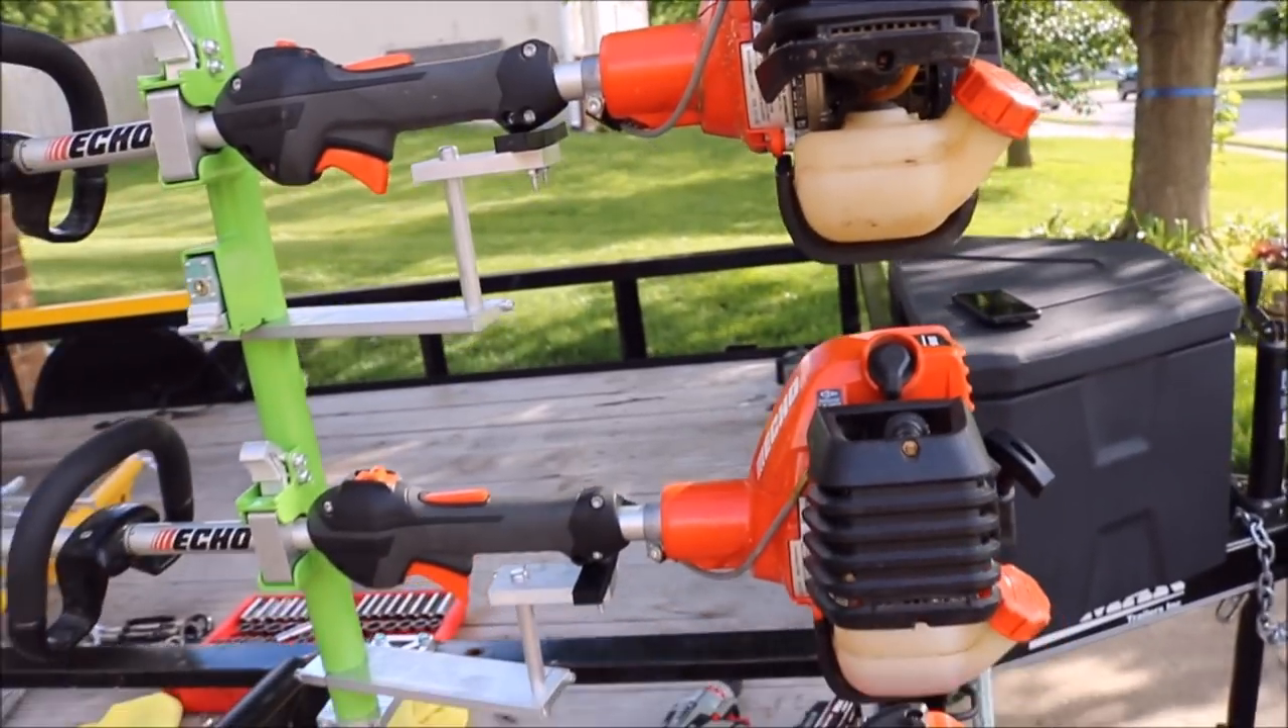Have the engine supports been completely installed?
Yes.